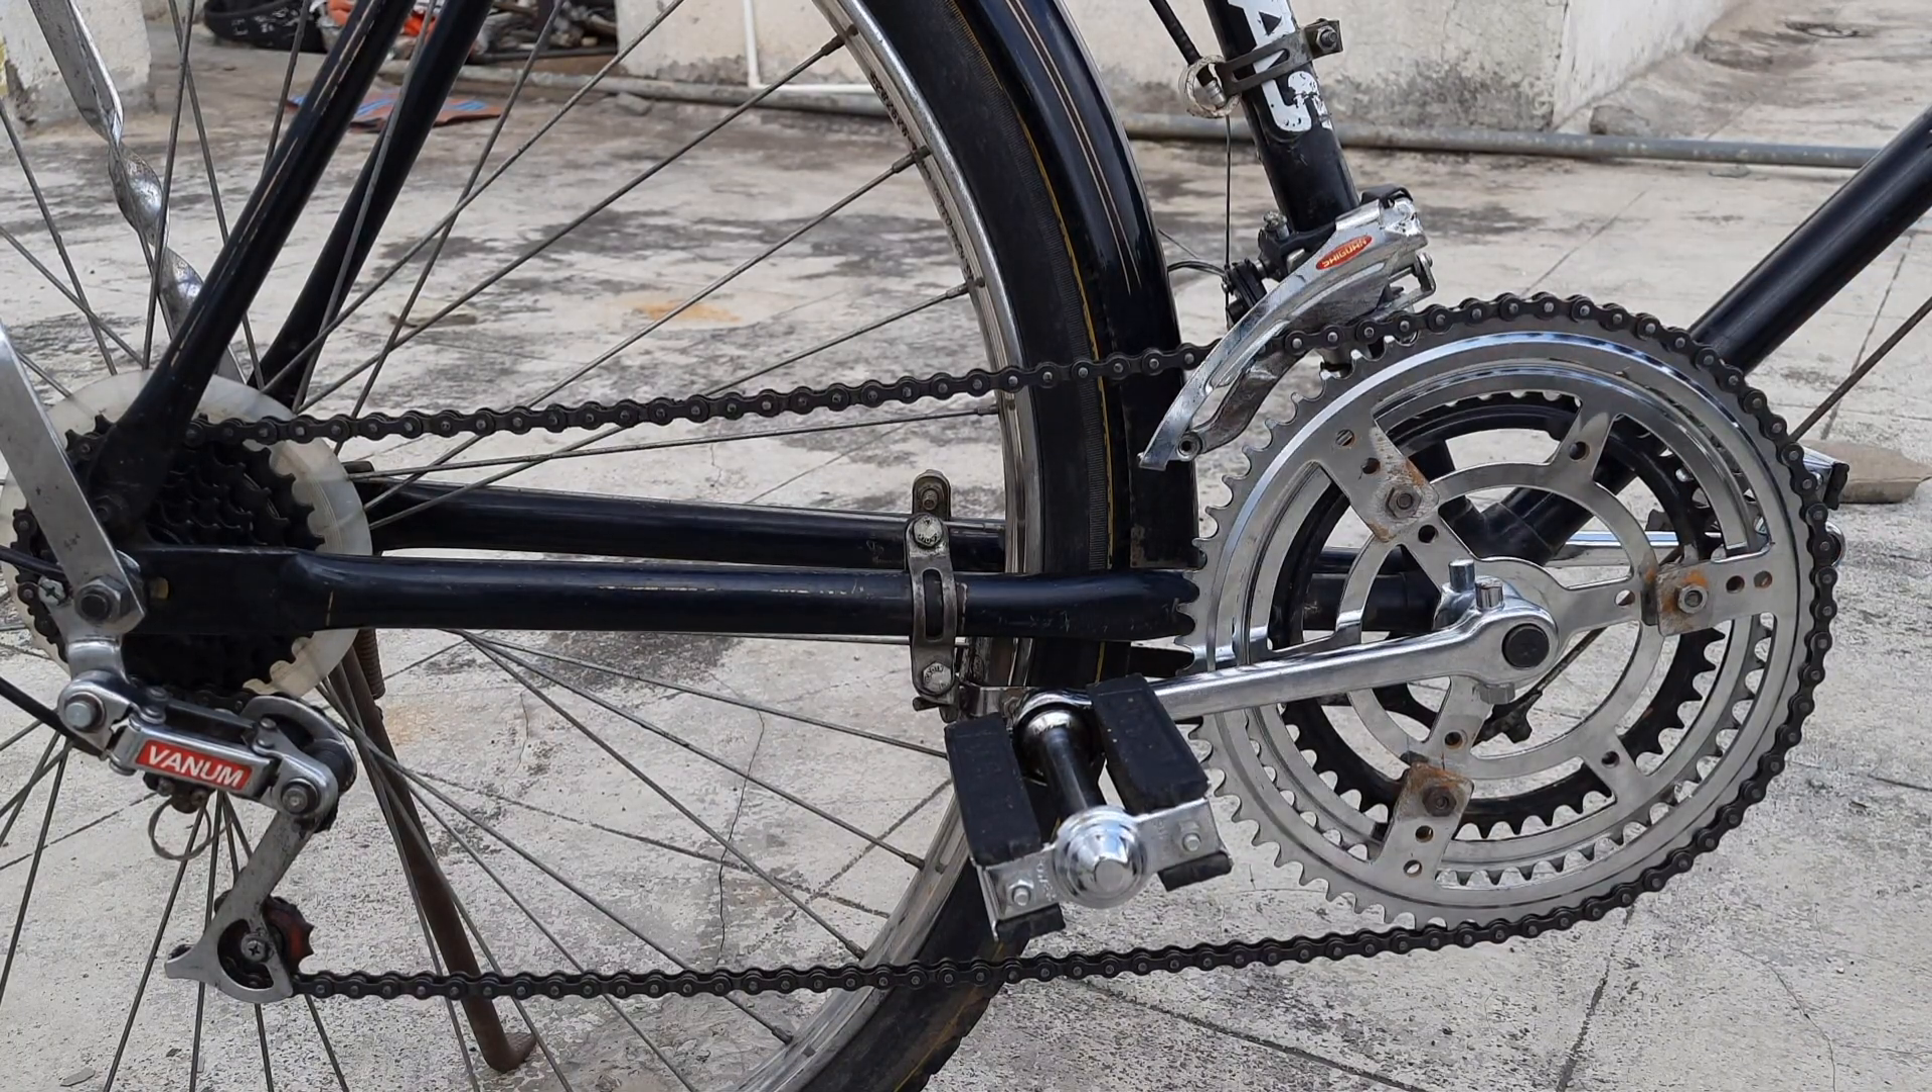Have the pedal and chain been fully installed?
Yes.